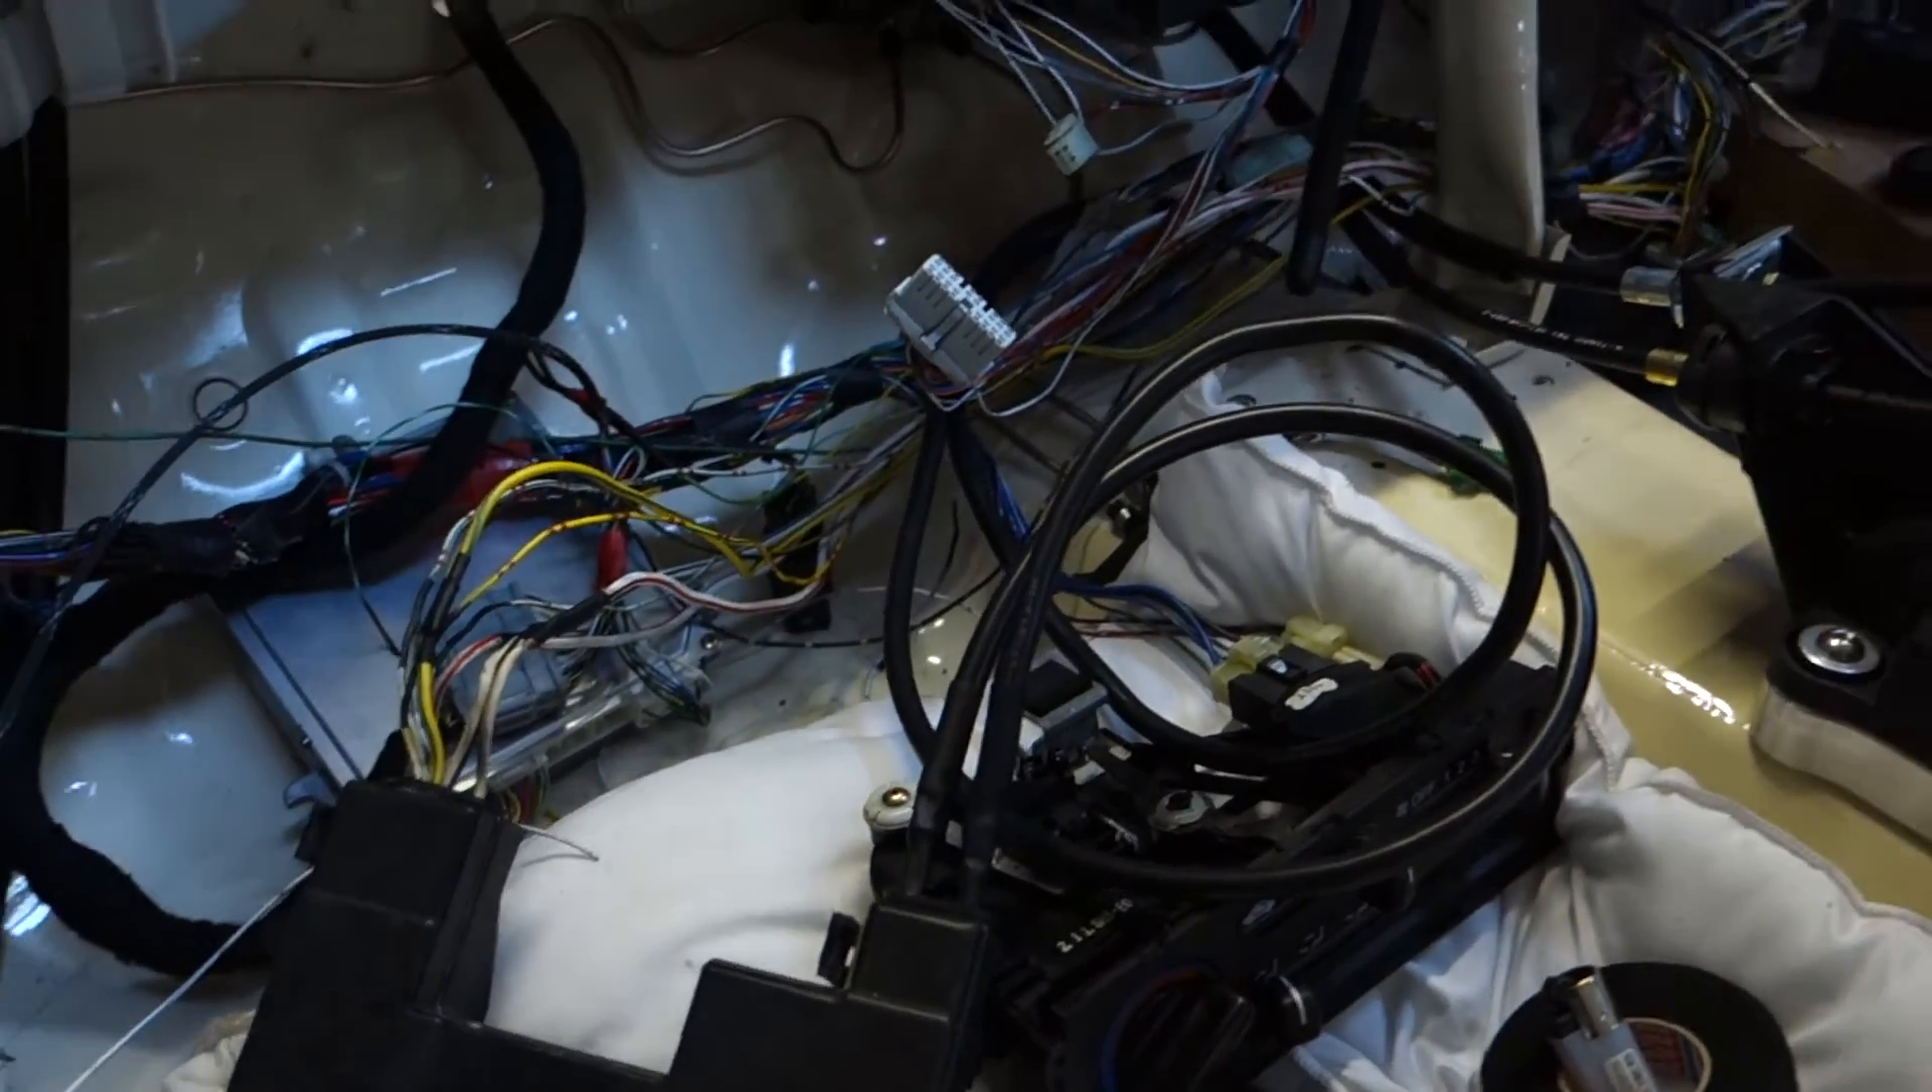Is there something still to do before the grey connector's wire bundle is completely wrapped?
Yes.